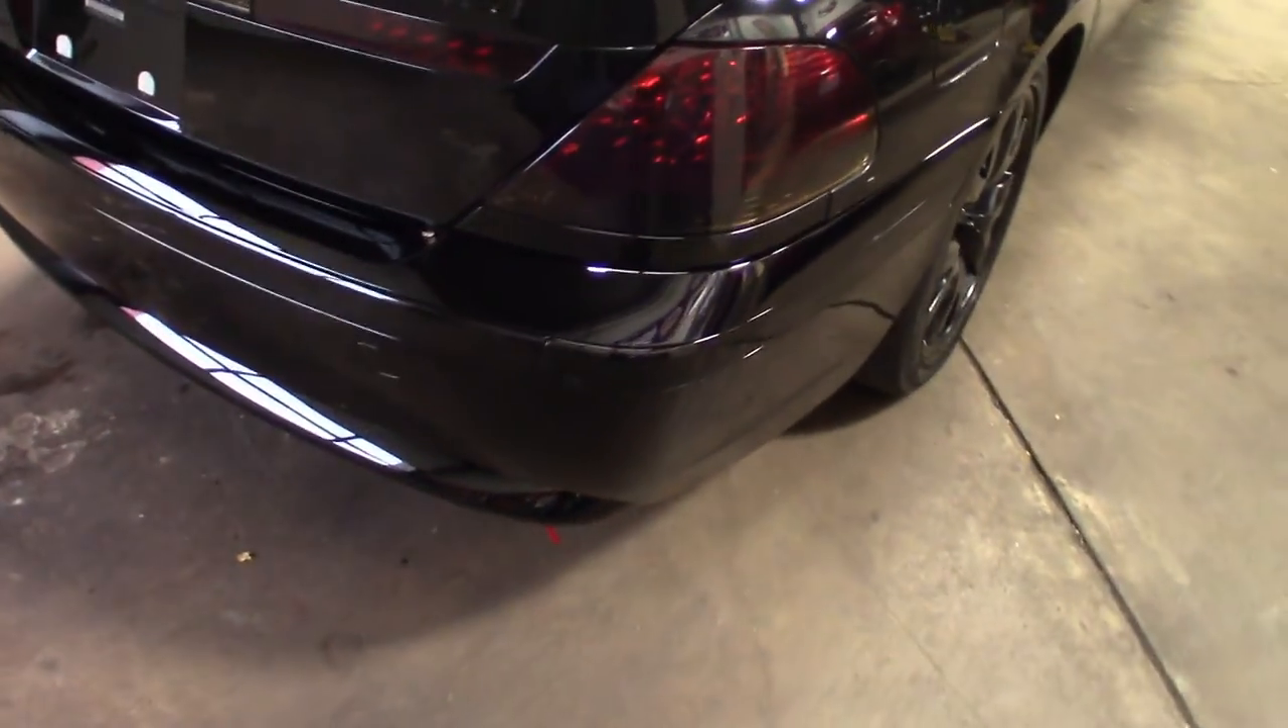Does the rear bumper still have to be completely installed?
No.